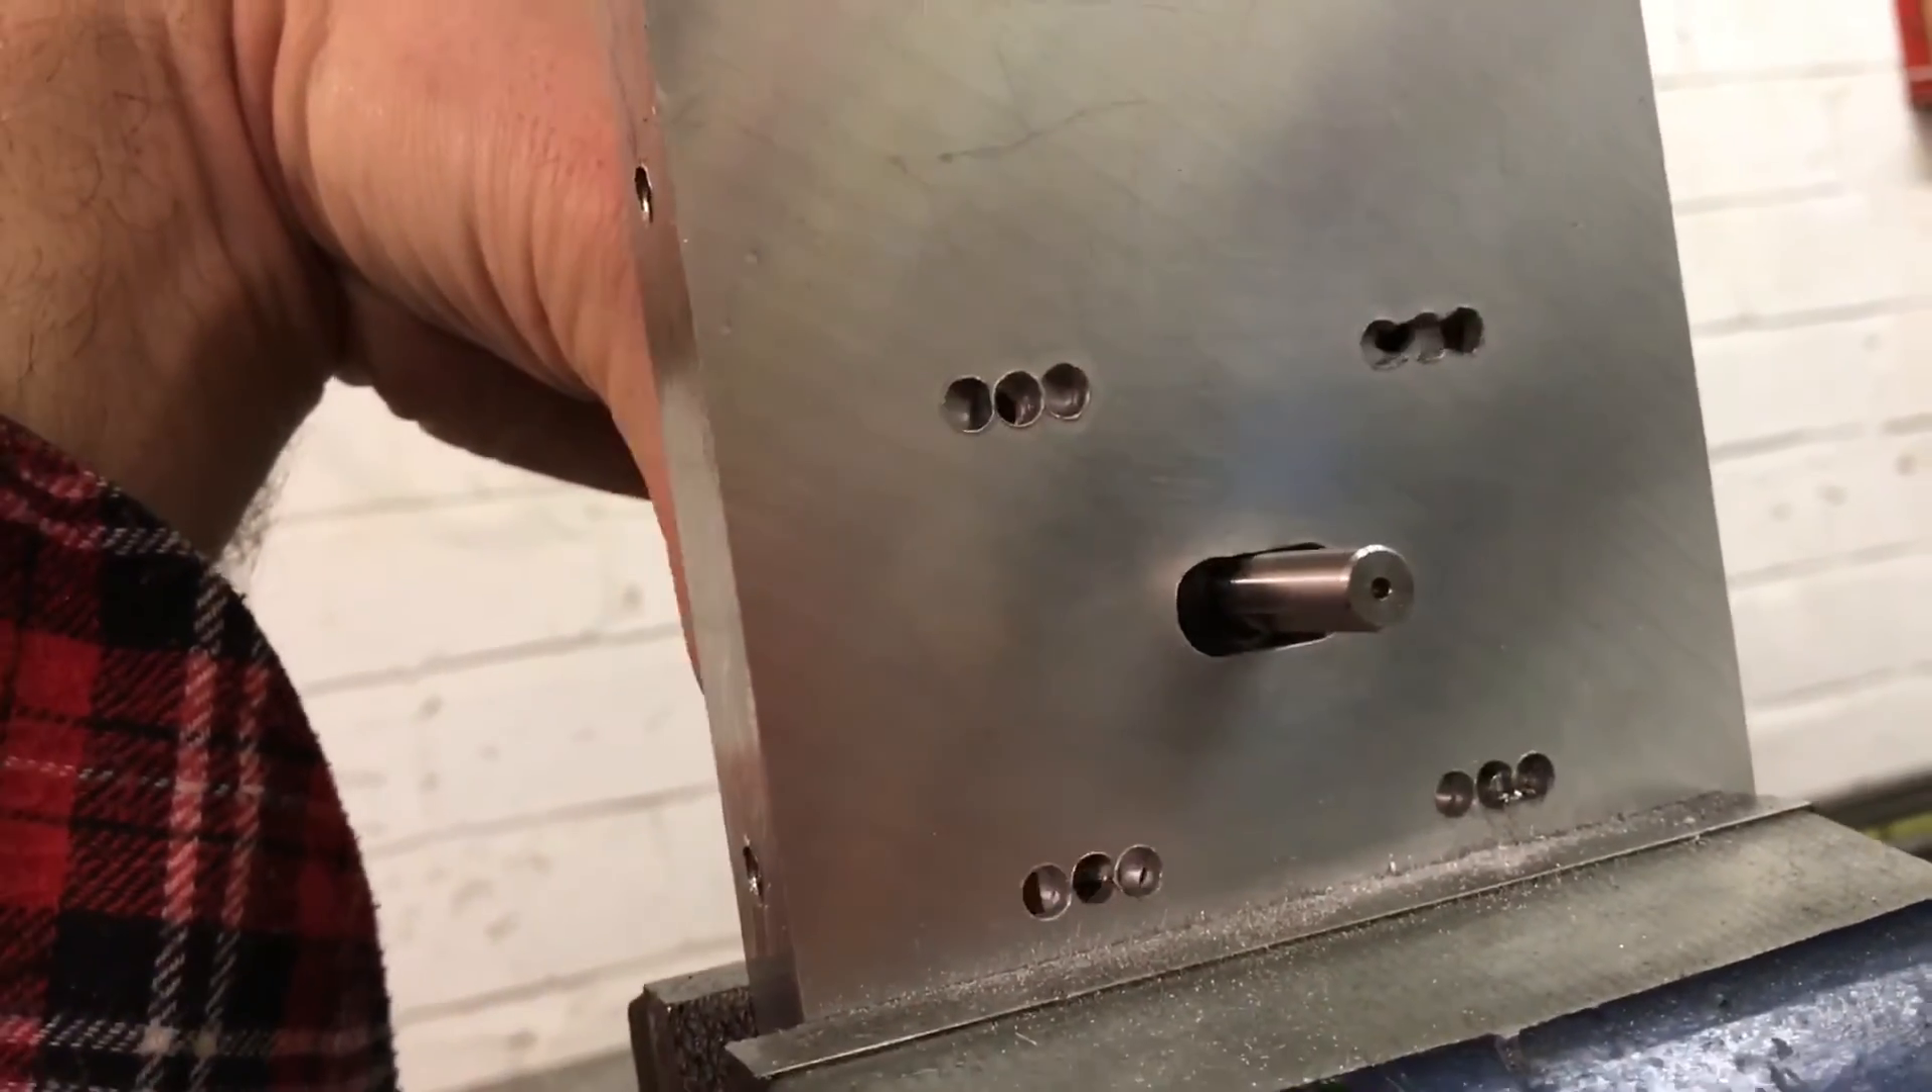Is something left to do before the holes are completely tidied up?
Yes.